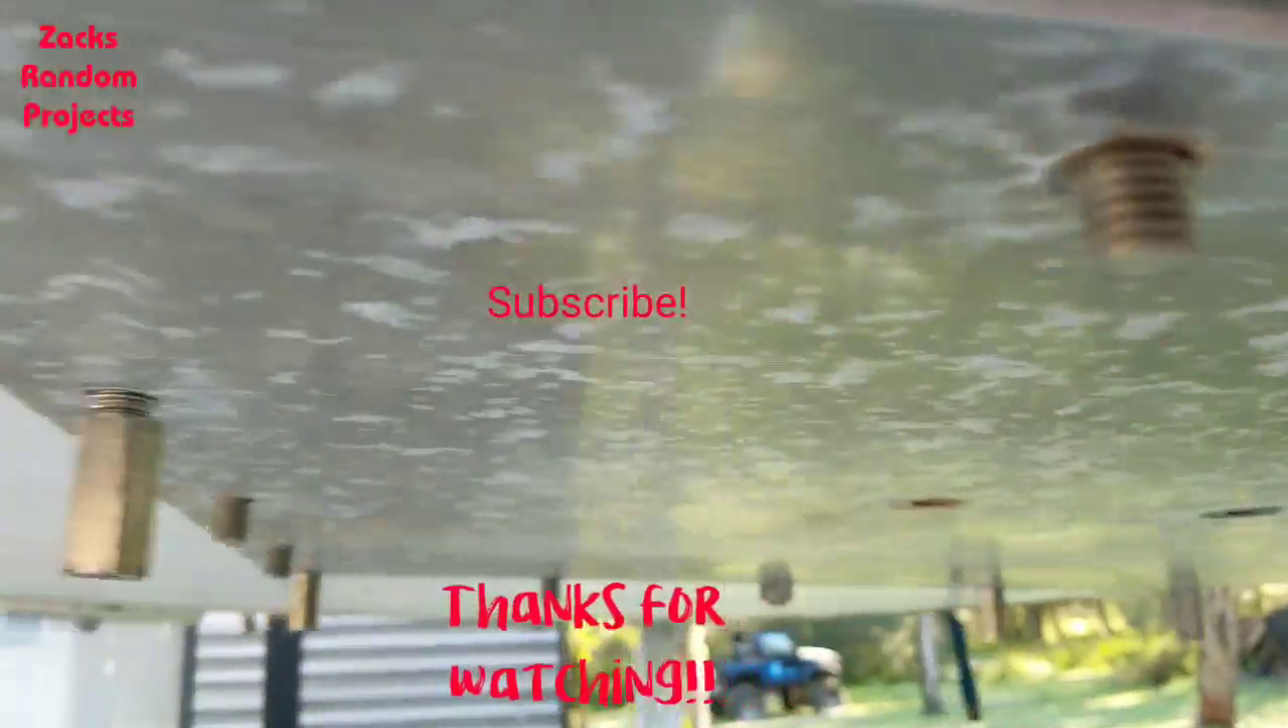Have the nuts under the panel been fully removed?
No.